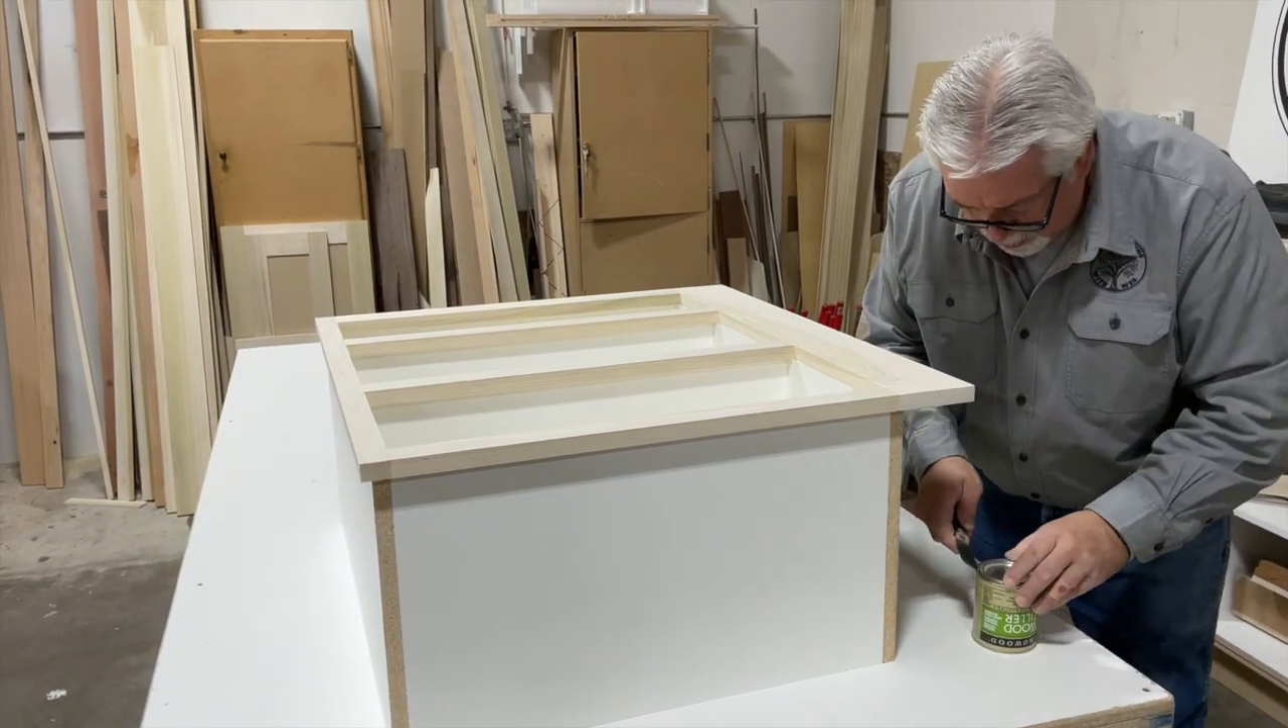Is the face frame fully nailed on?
Yes.